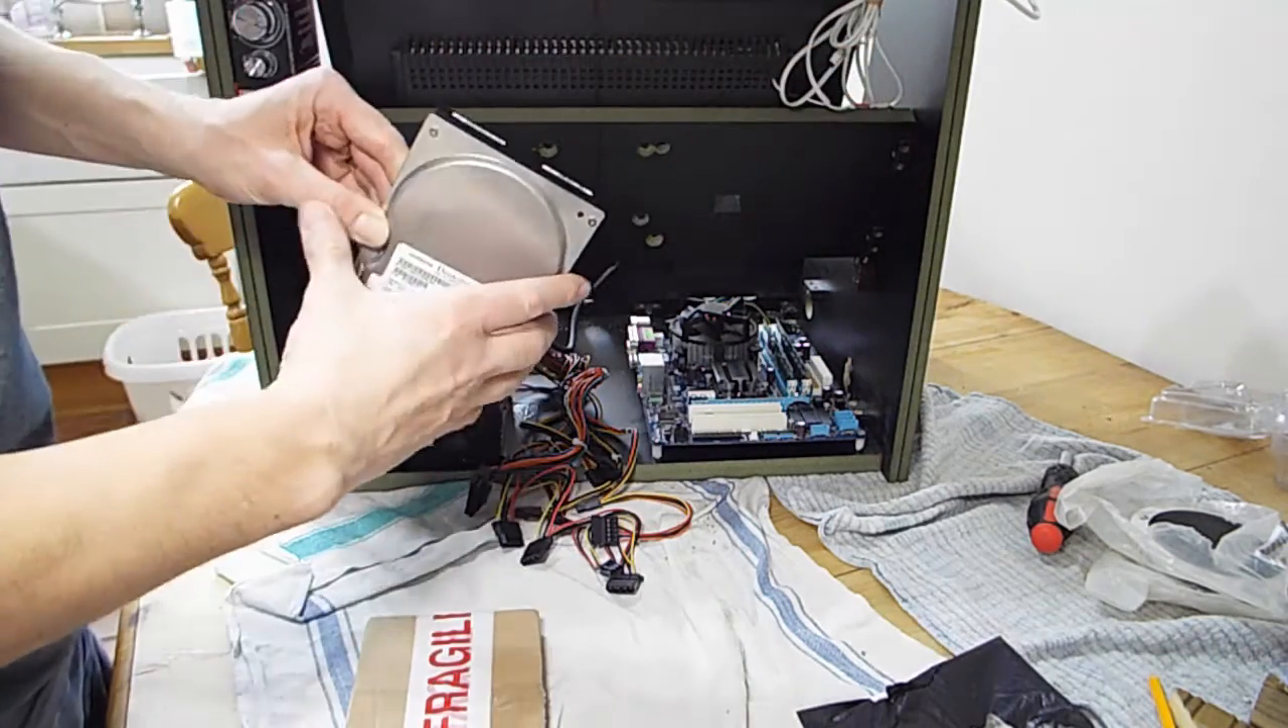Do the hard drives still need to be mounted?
Yes.